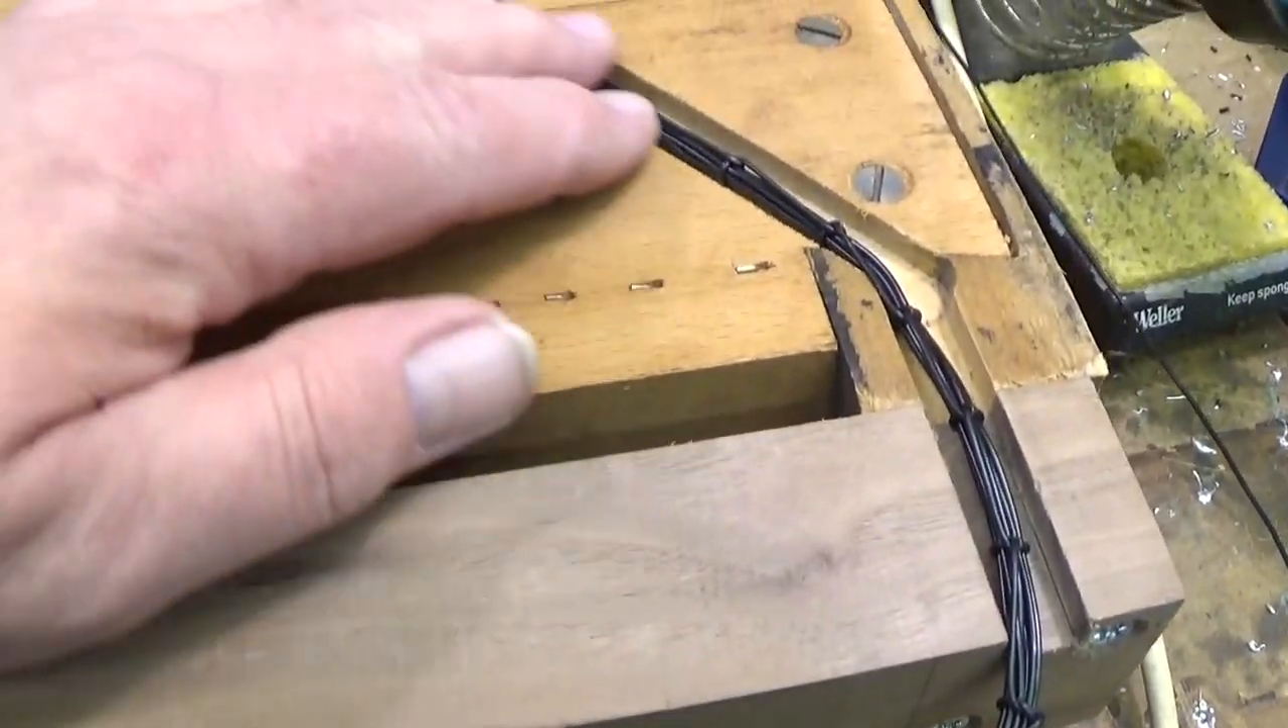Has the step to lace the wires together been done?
Yes.